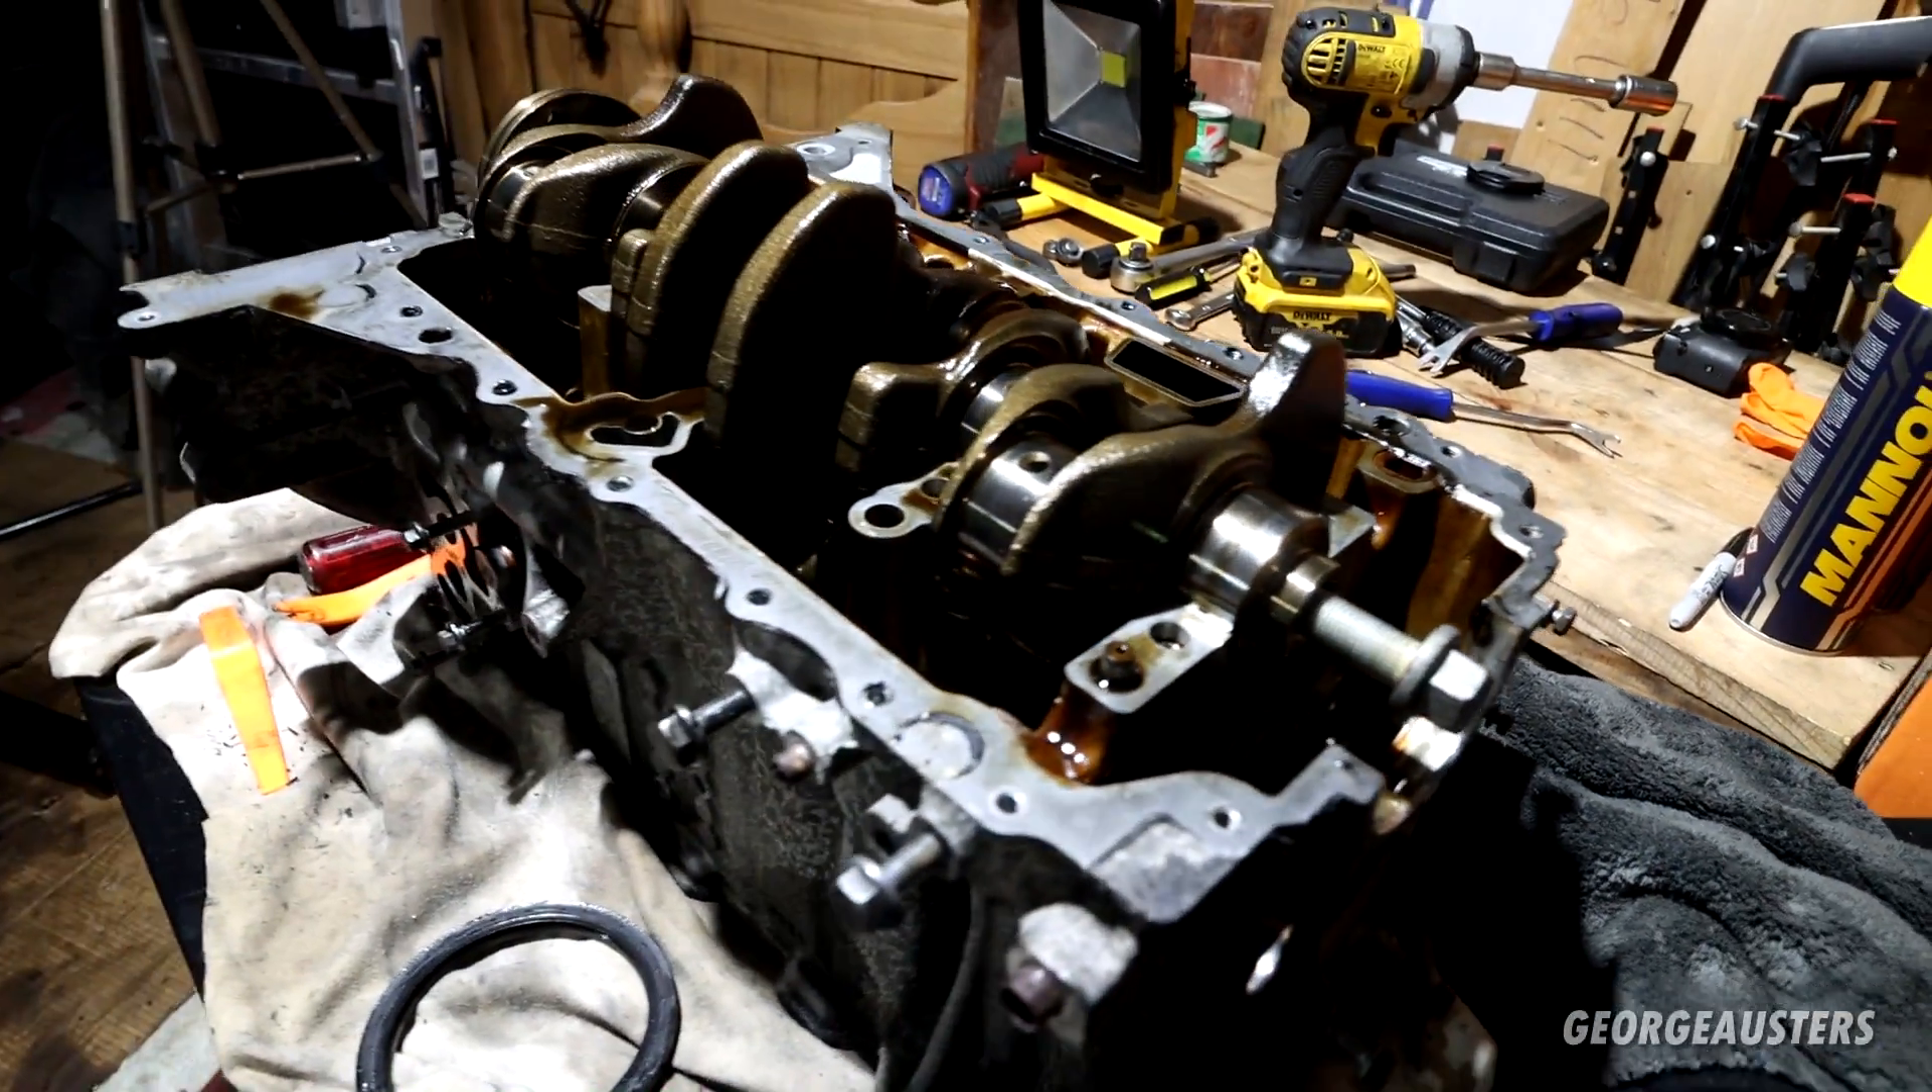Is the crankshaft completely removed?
No.